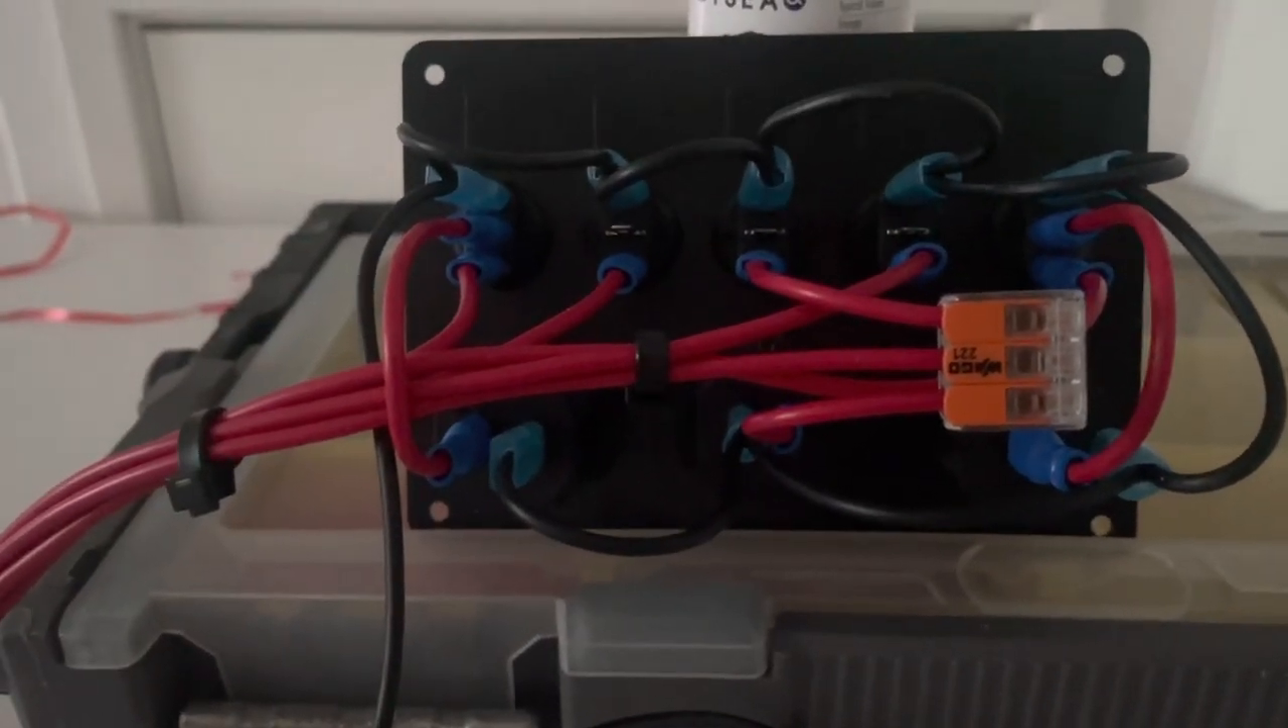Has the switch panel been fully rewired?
Yes.